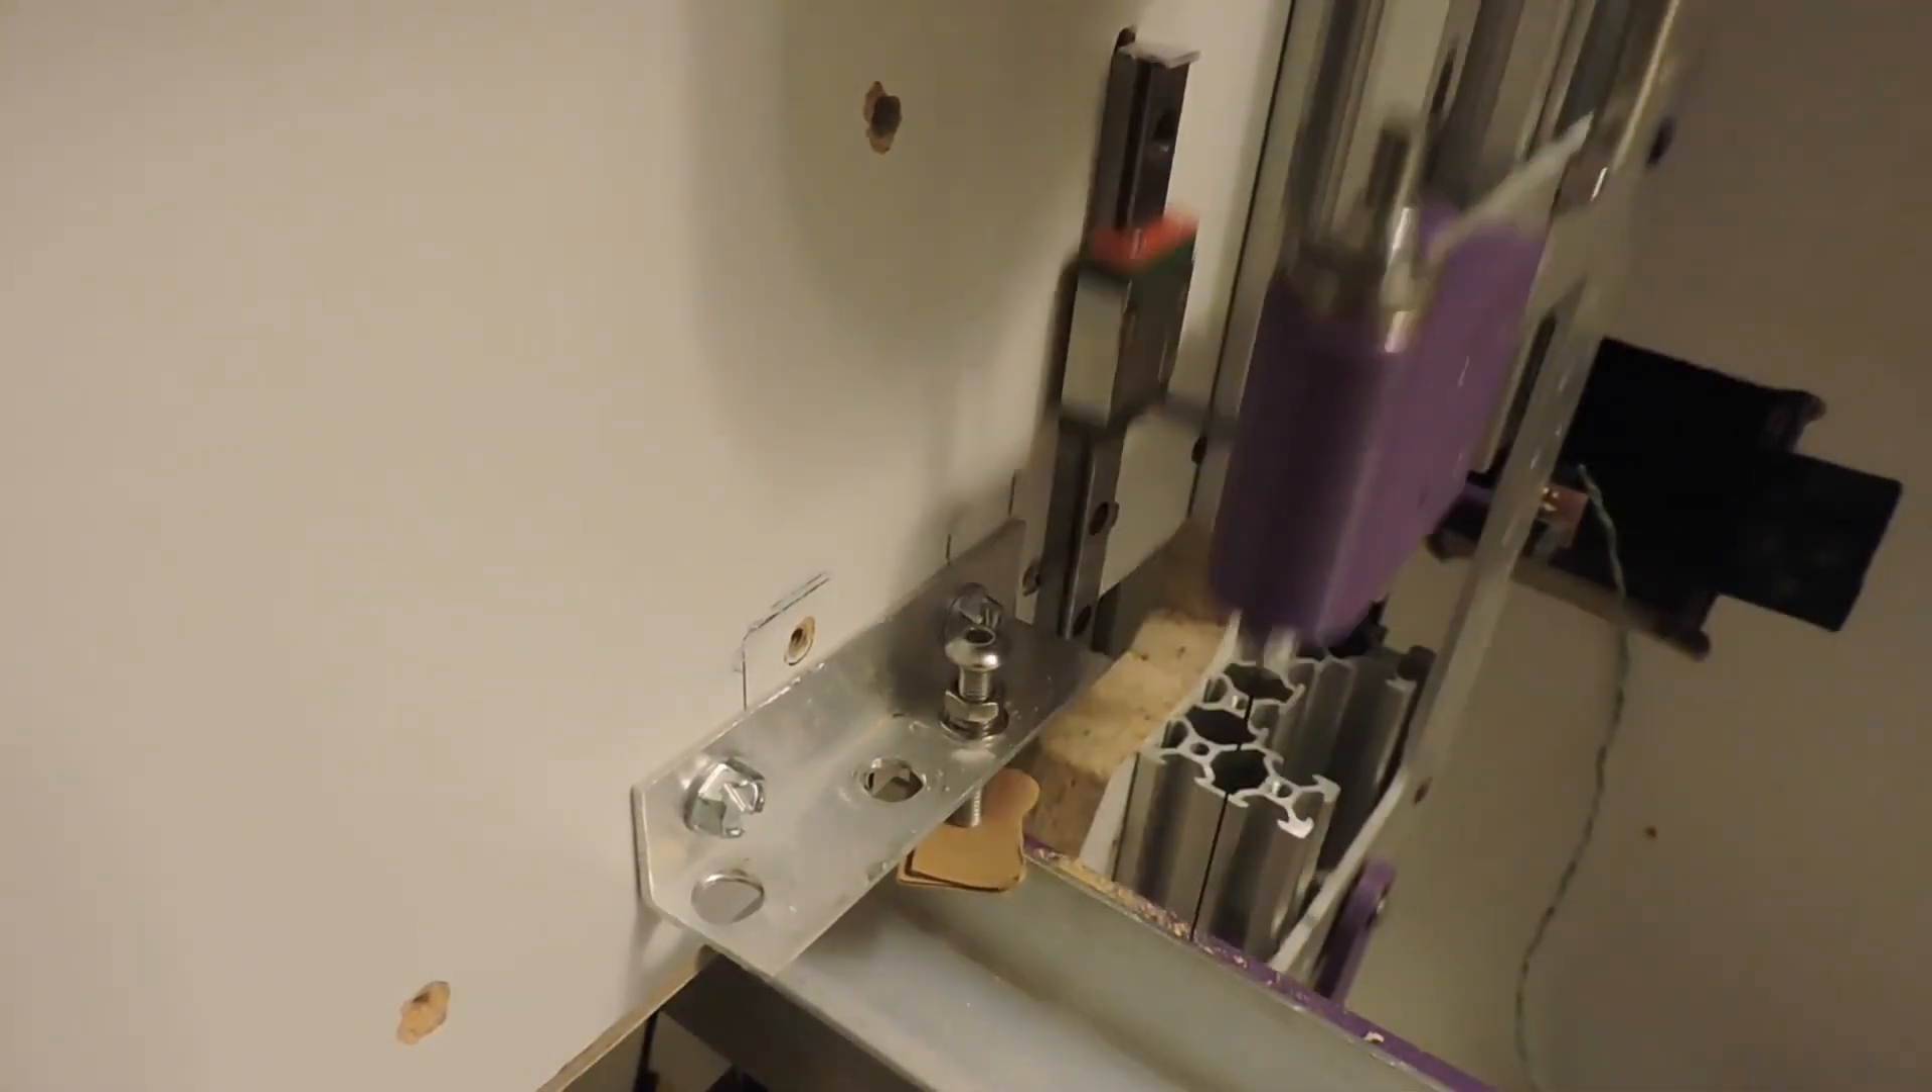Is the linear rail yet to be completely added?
No.